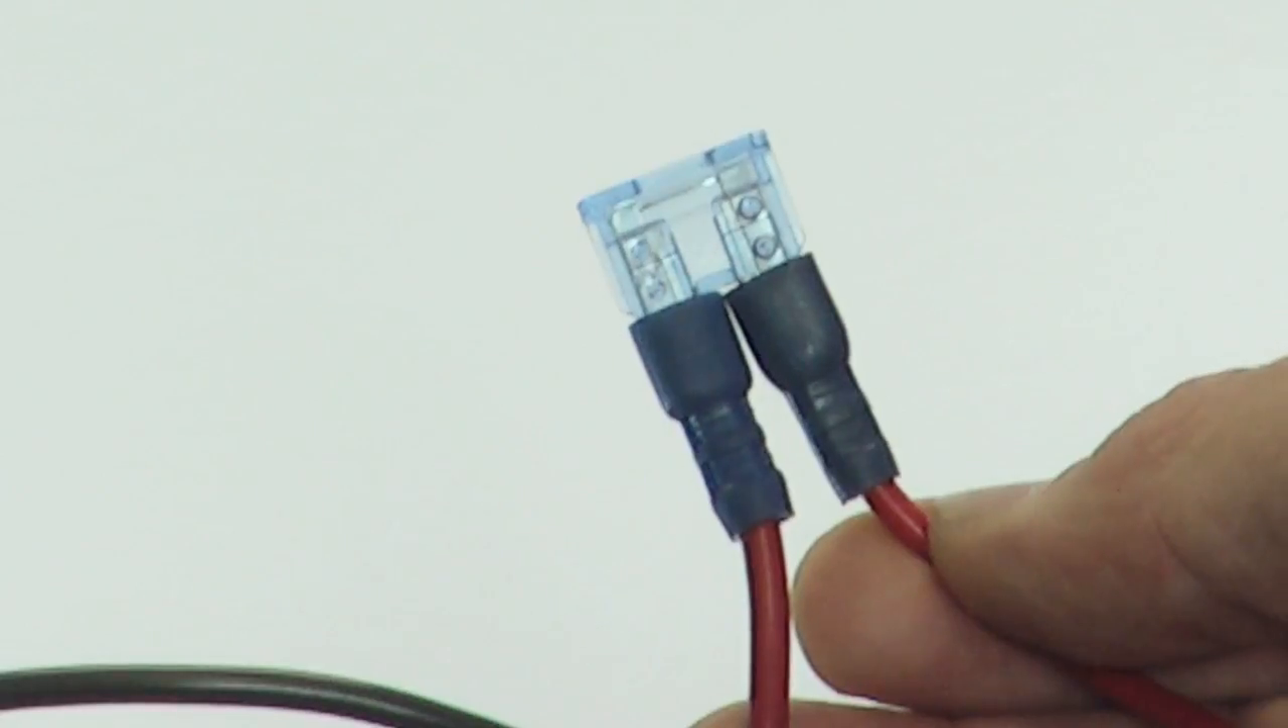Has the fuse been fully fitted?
Yes.